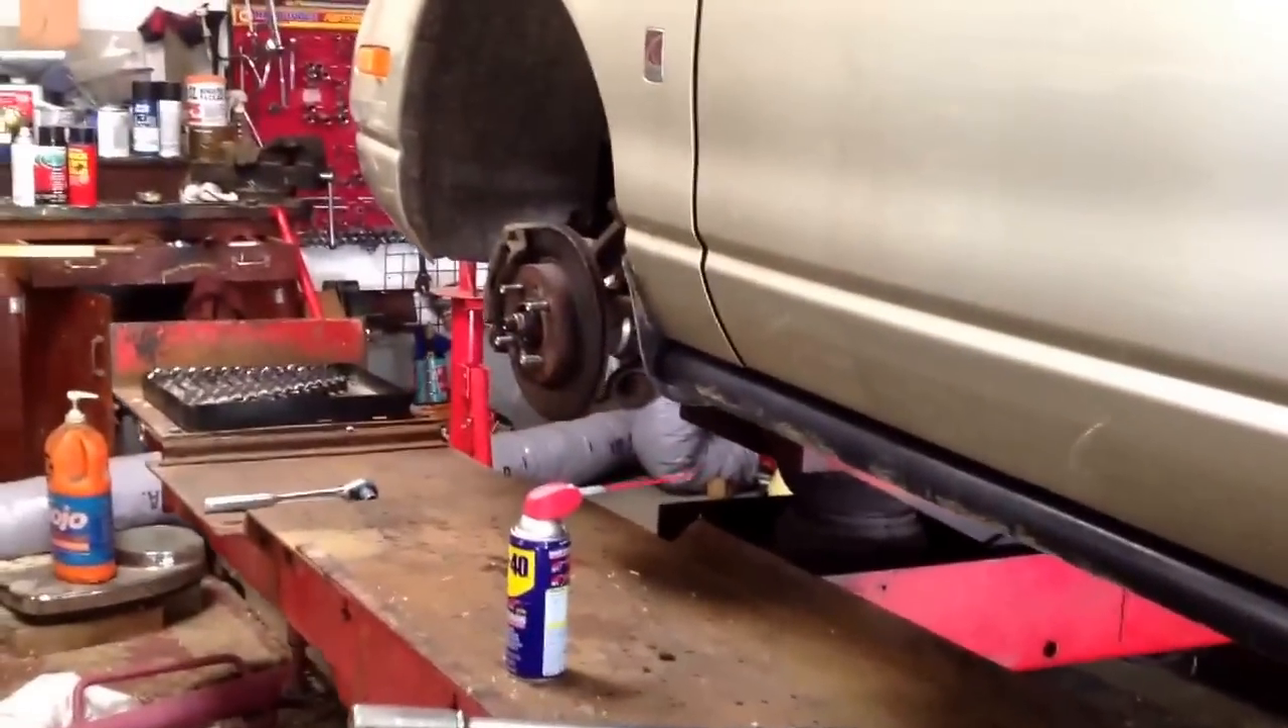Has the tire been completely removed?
Yes.